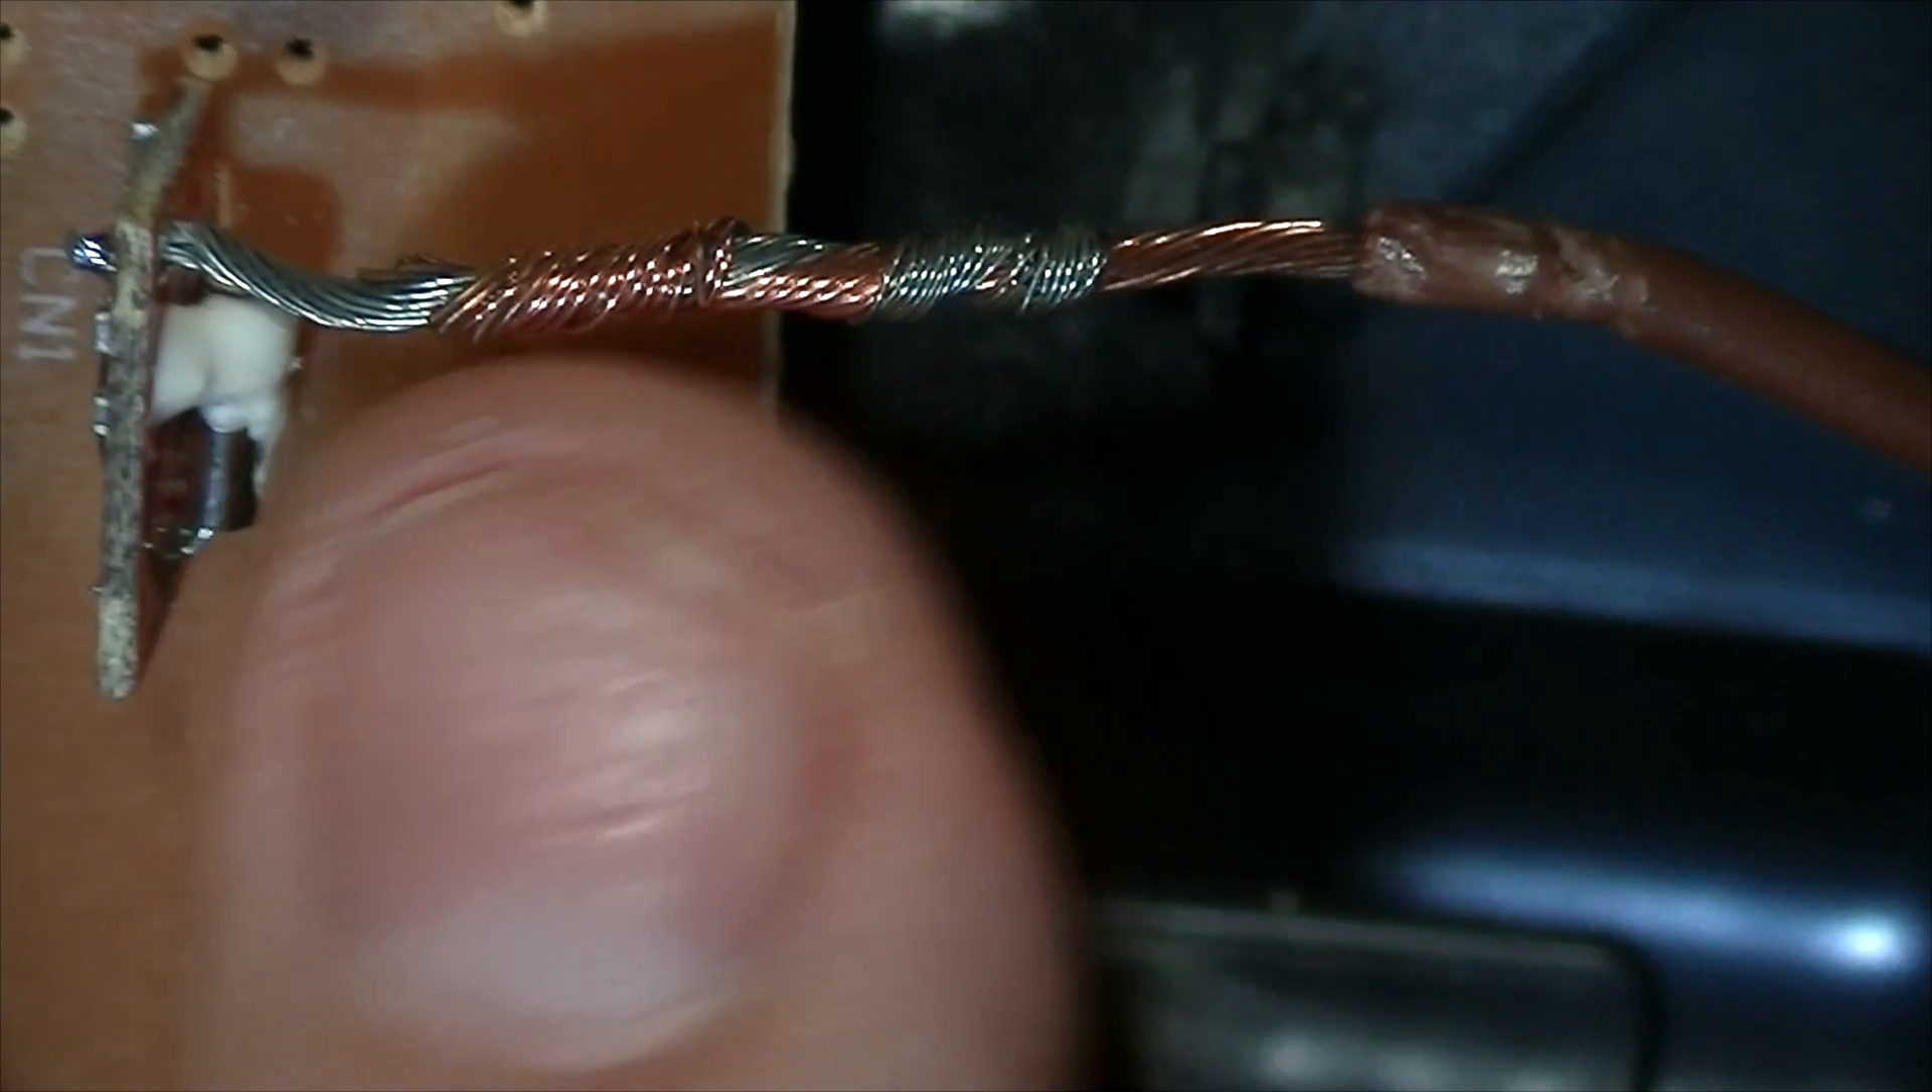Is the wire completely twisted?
Yes.